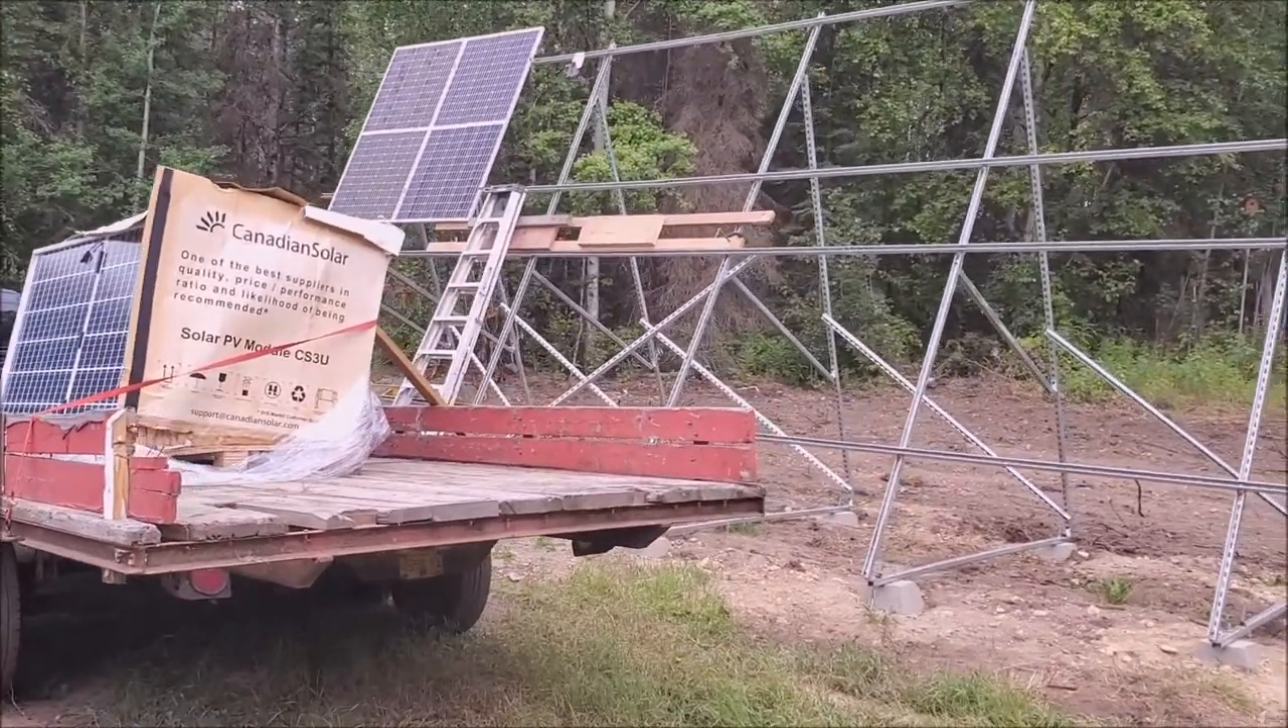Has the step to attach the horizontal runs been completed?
Yes.